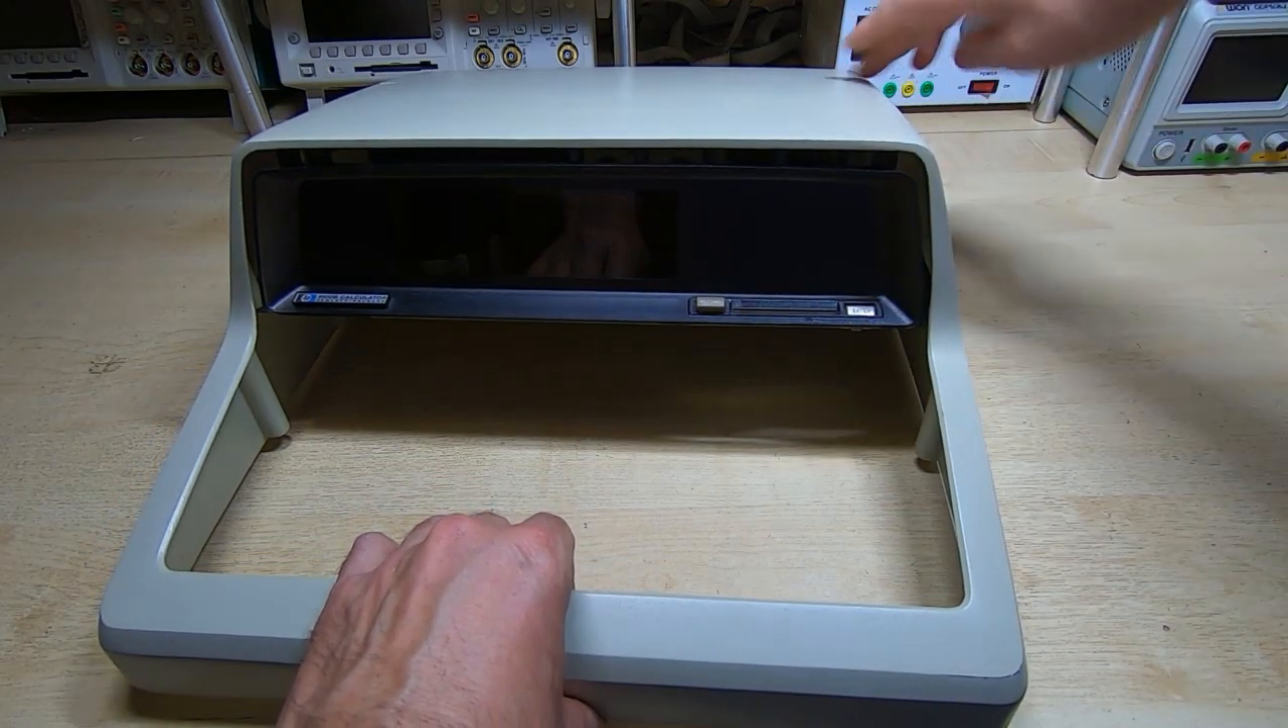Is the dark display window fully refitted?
Yes.